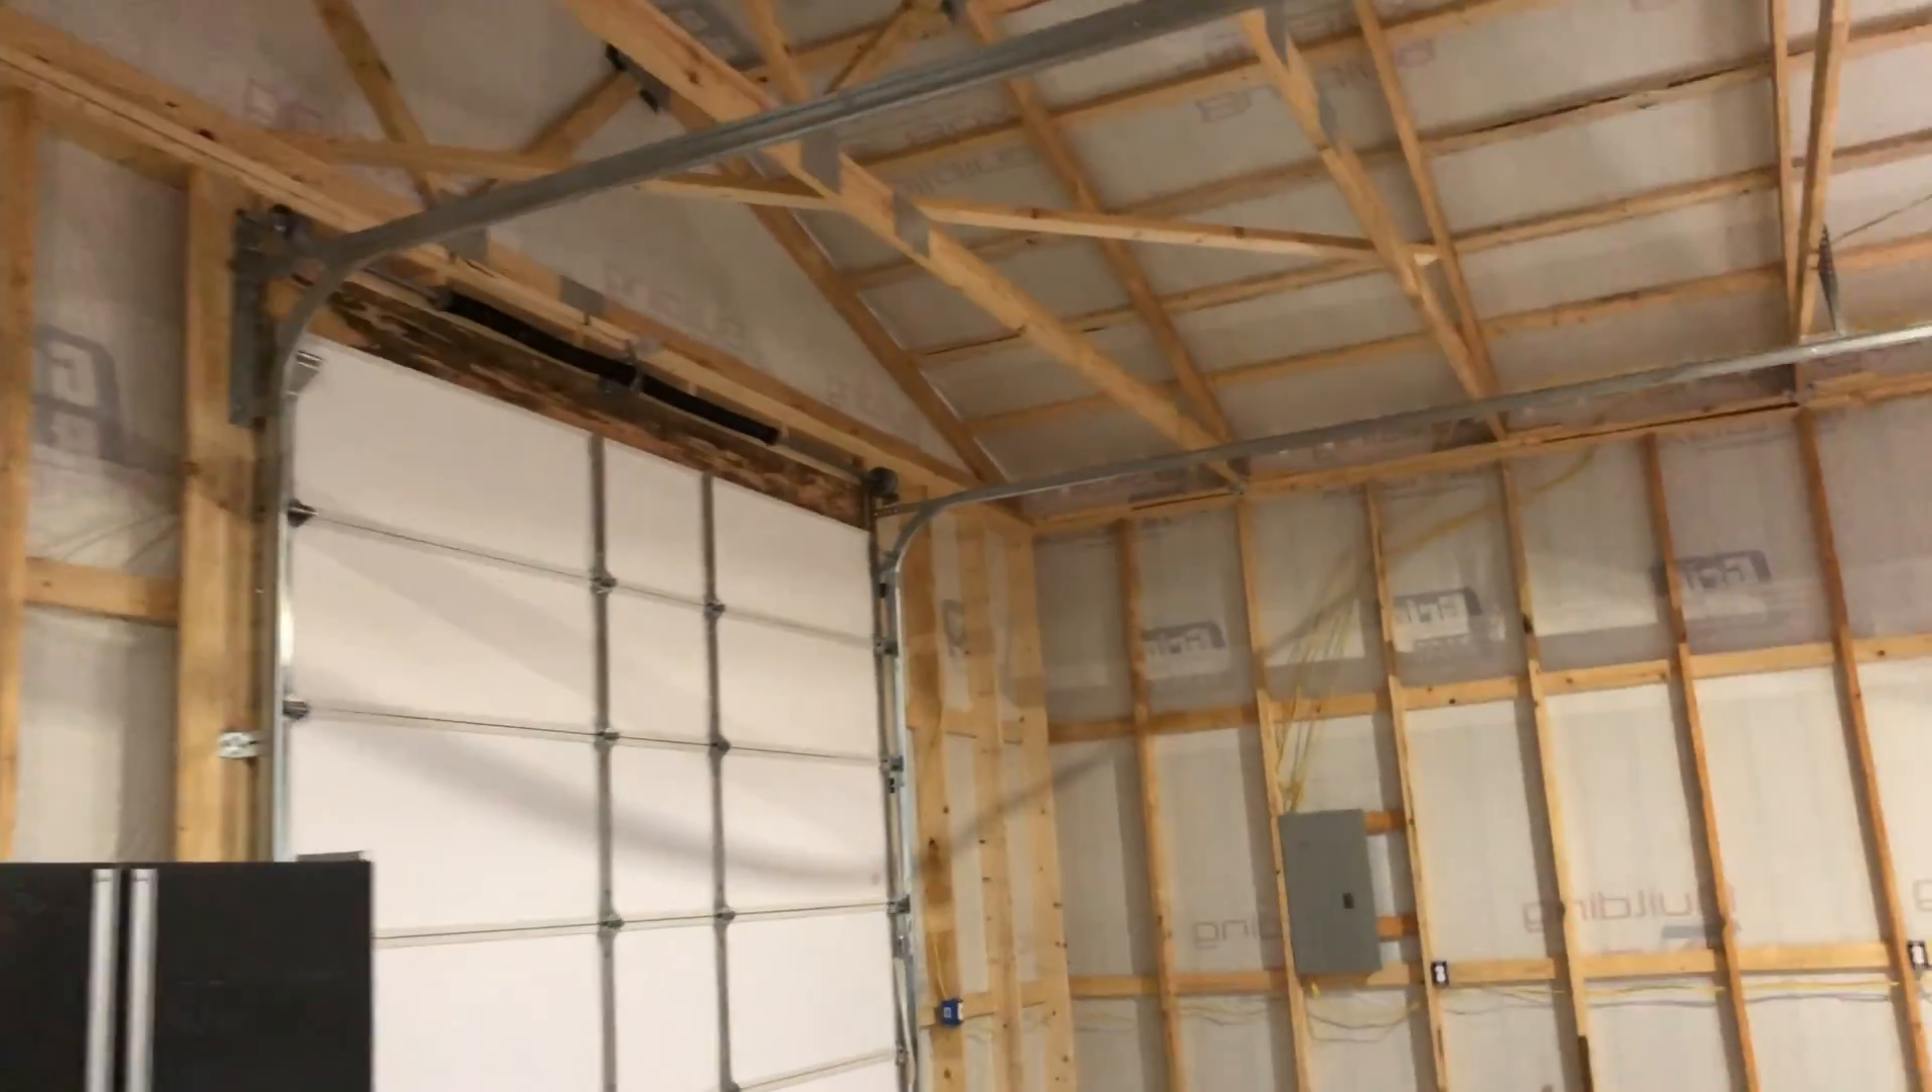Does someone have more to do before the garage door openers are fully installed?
Yes.